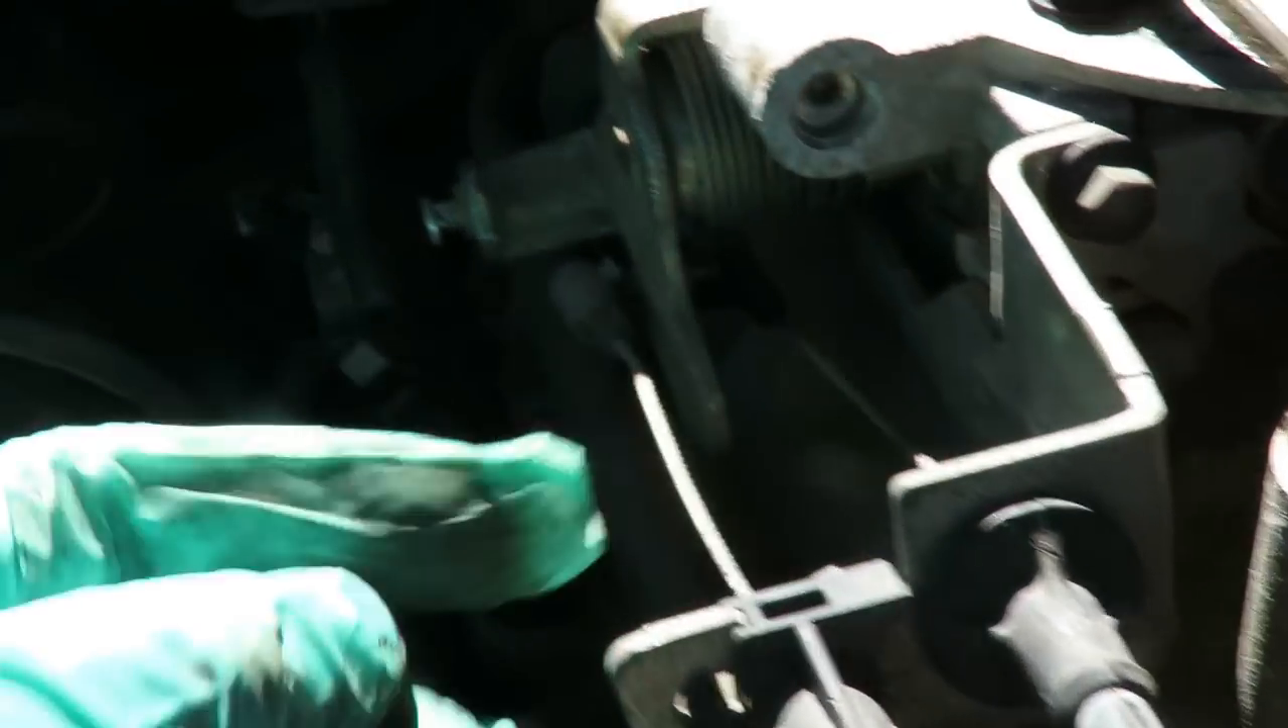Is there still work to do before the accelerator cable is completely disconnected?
Yes.